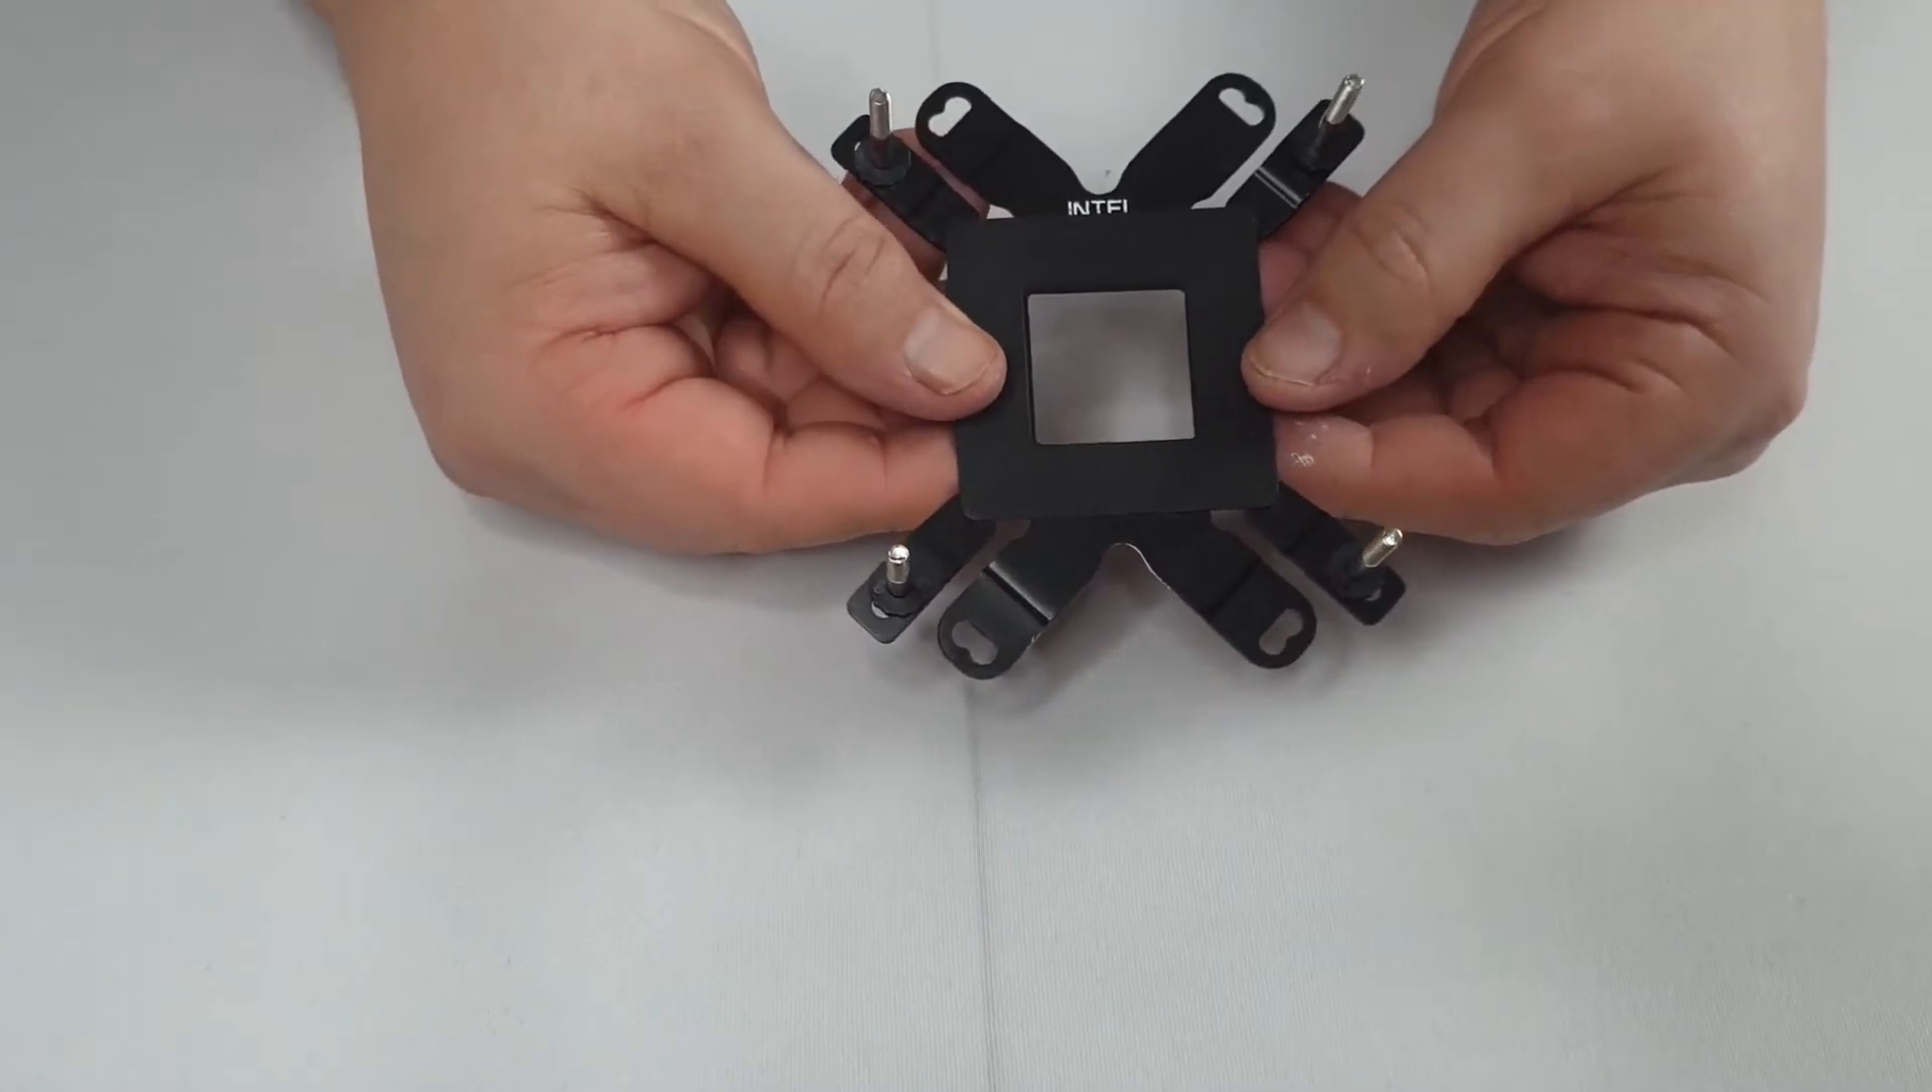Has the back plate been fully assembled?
Yes.